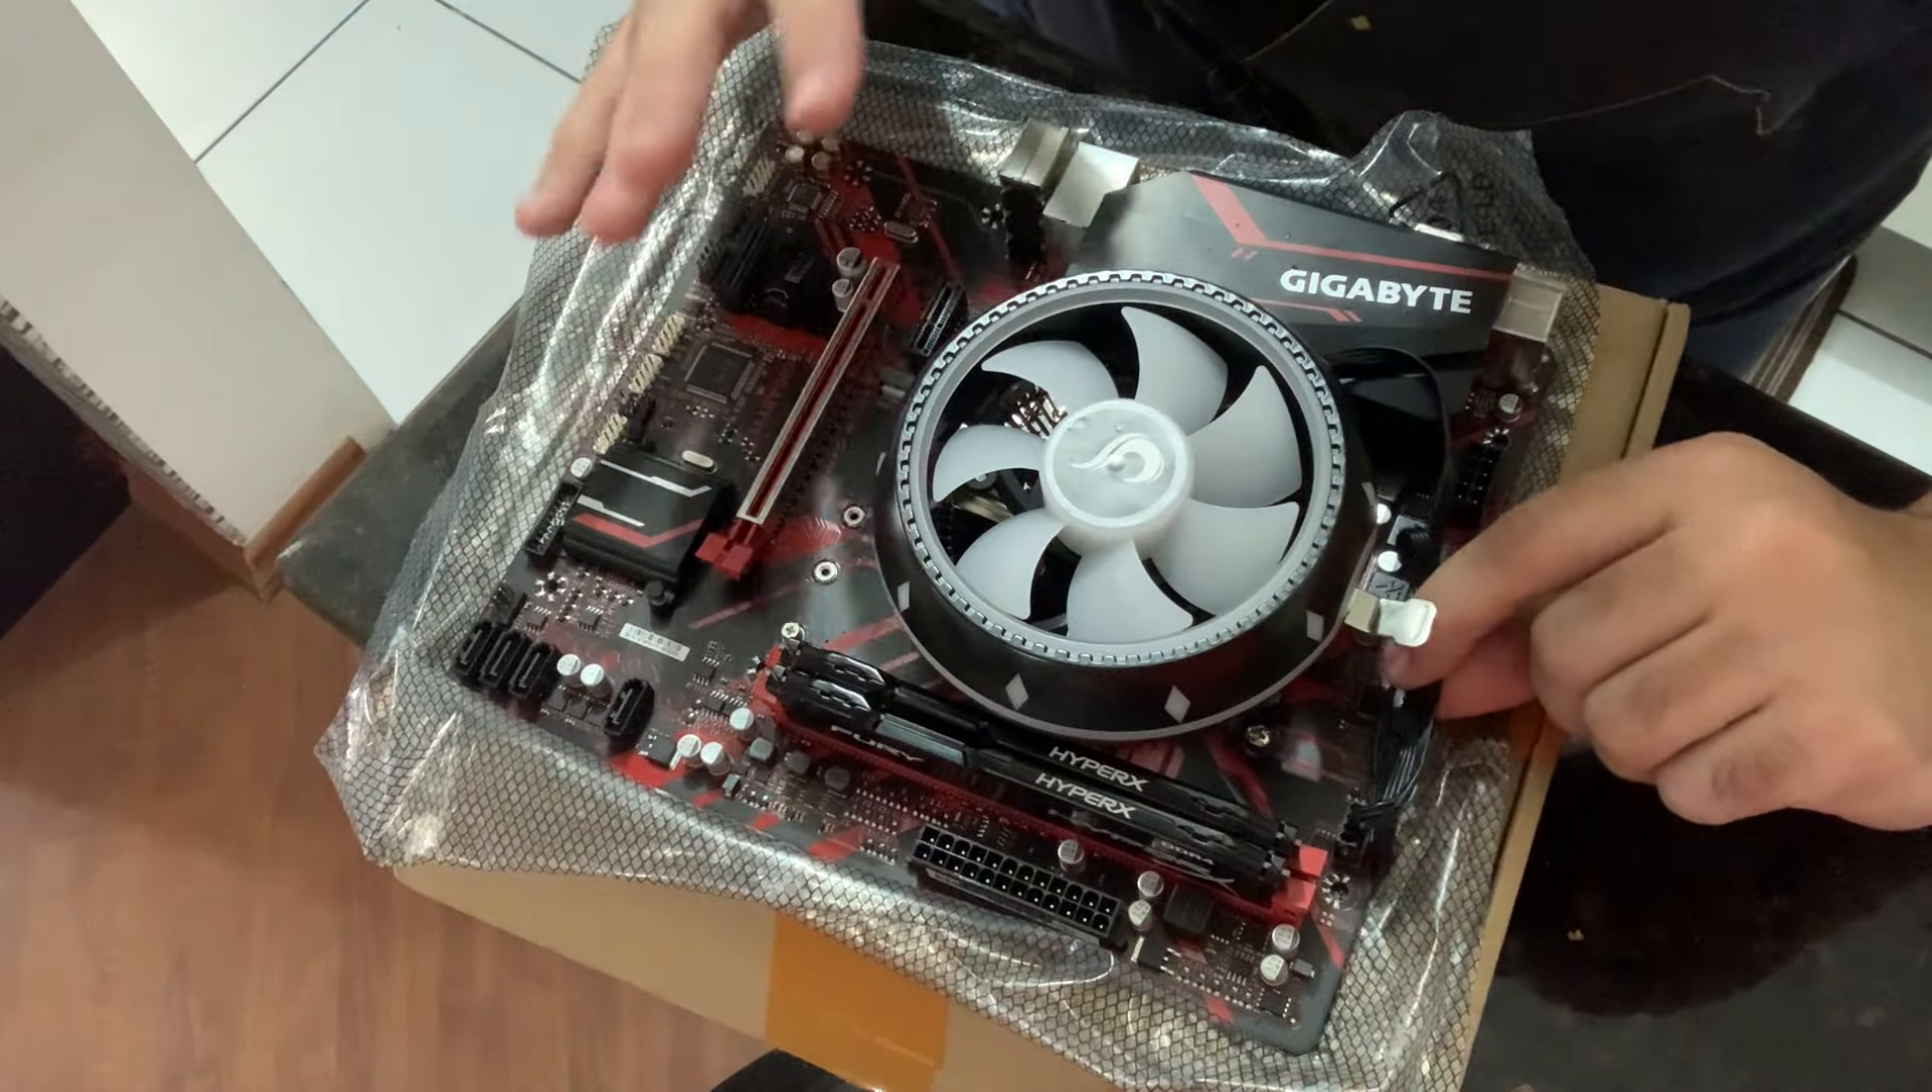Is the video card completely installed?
No.